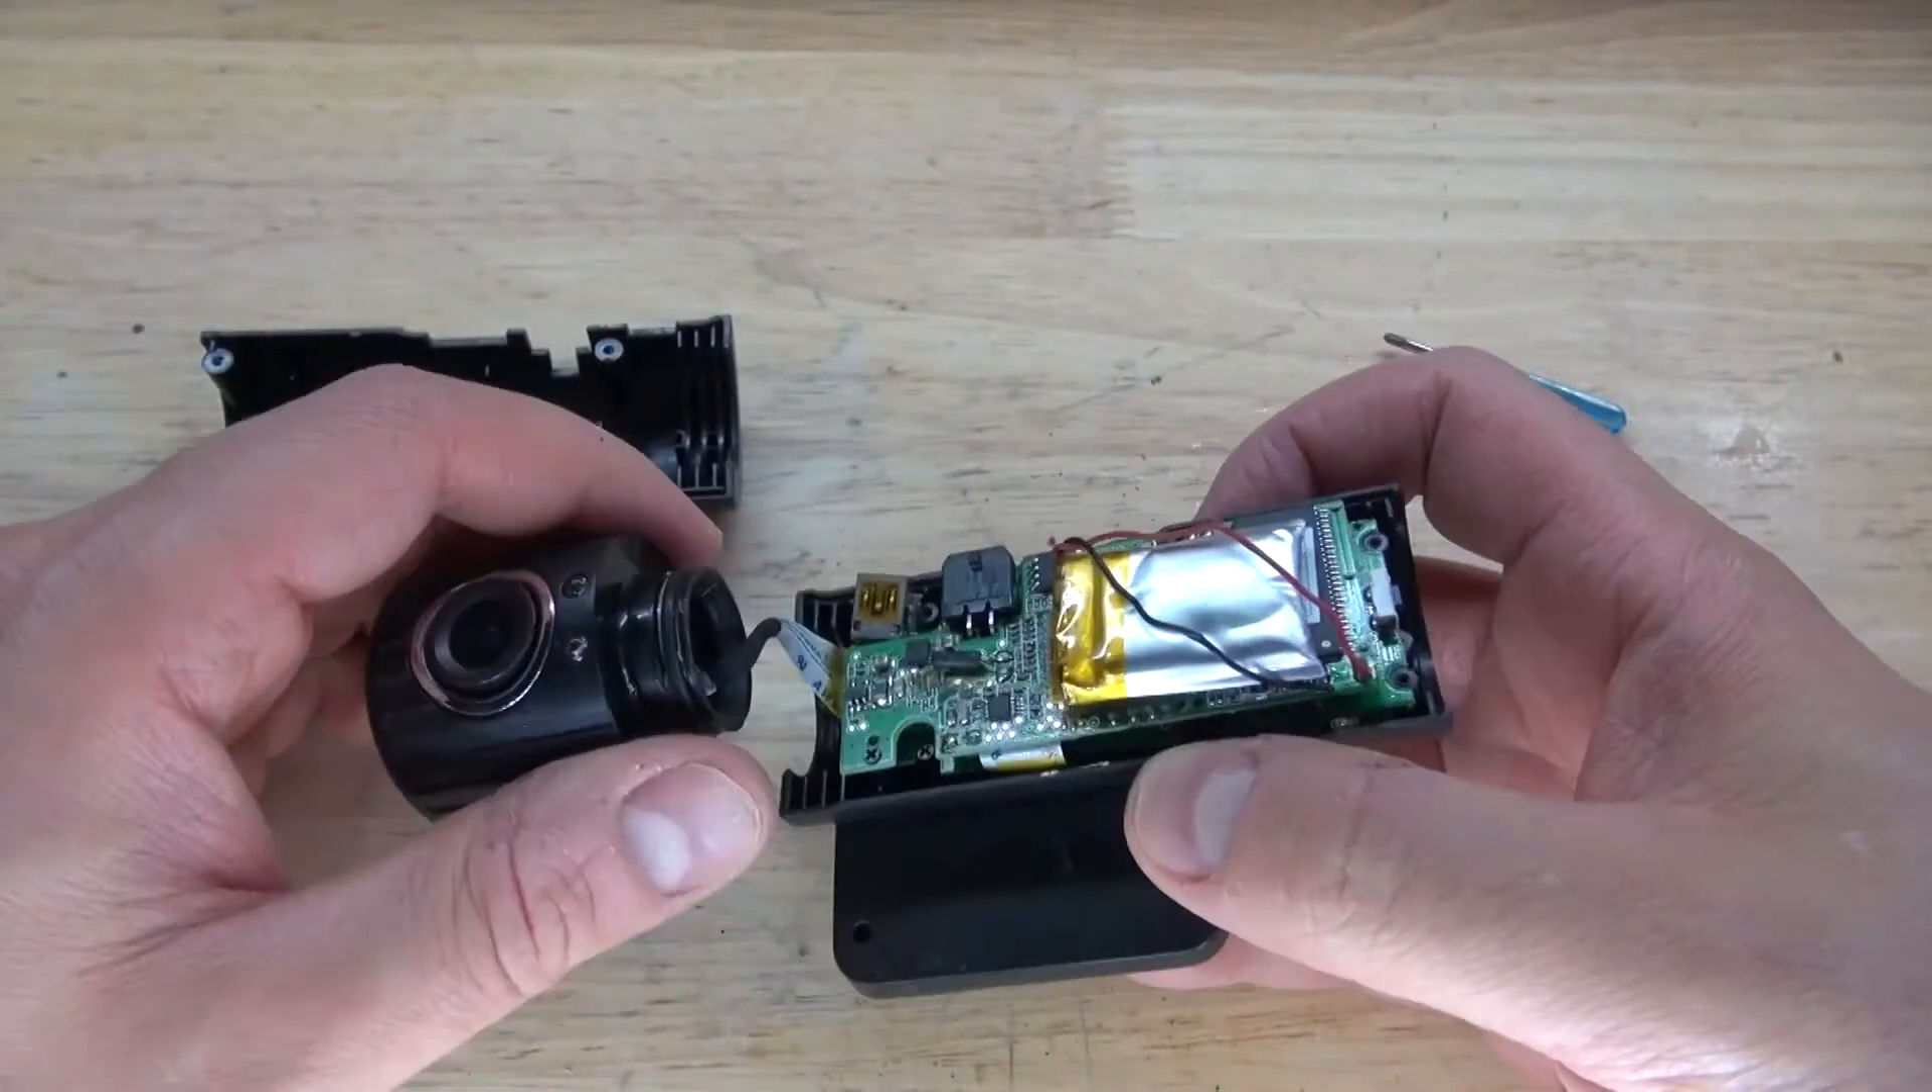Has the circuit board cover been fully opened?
Yes.